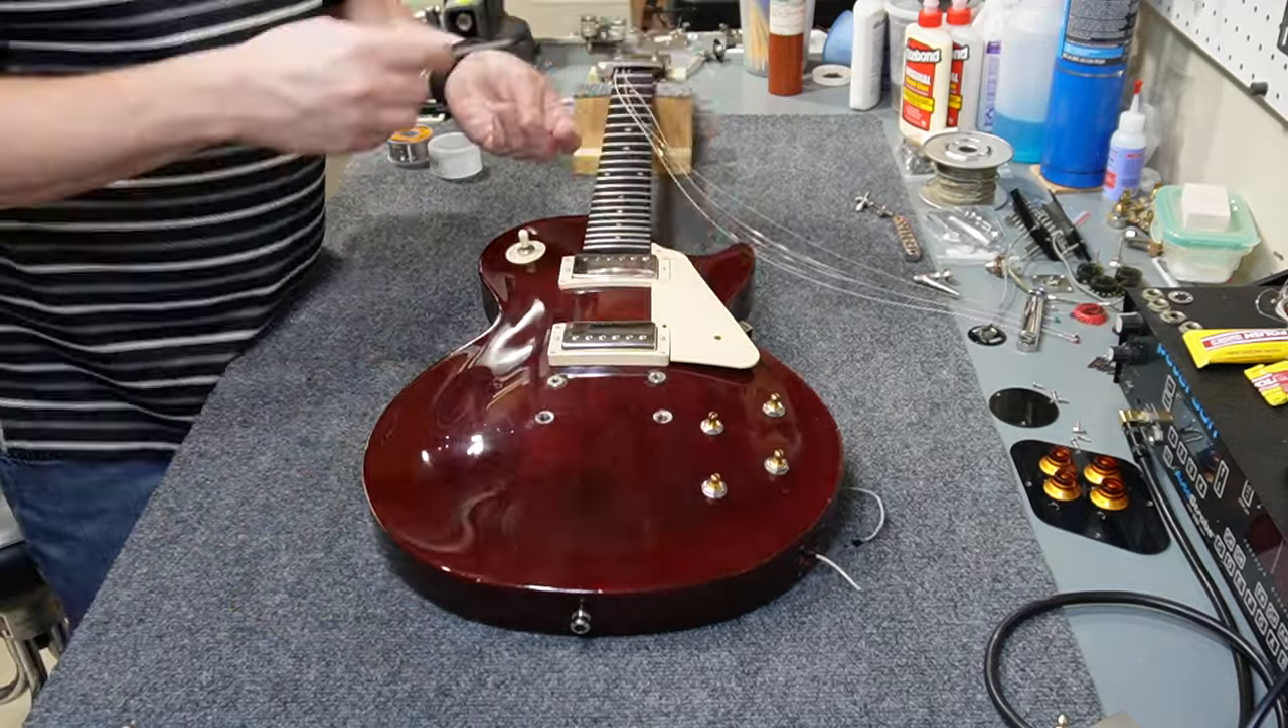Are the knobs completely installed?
No.